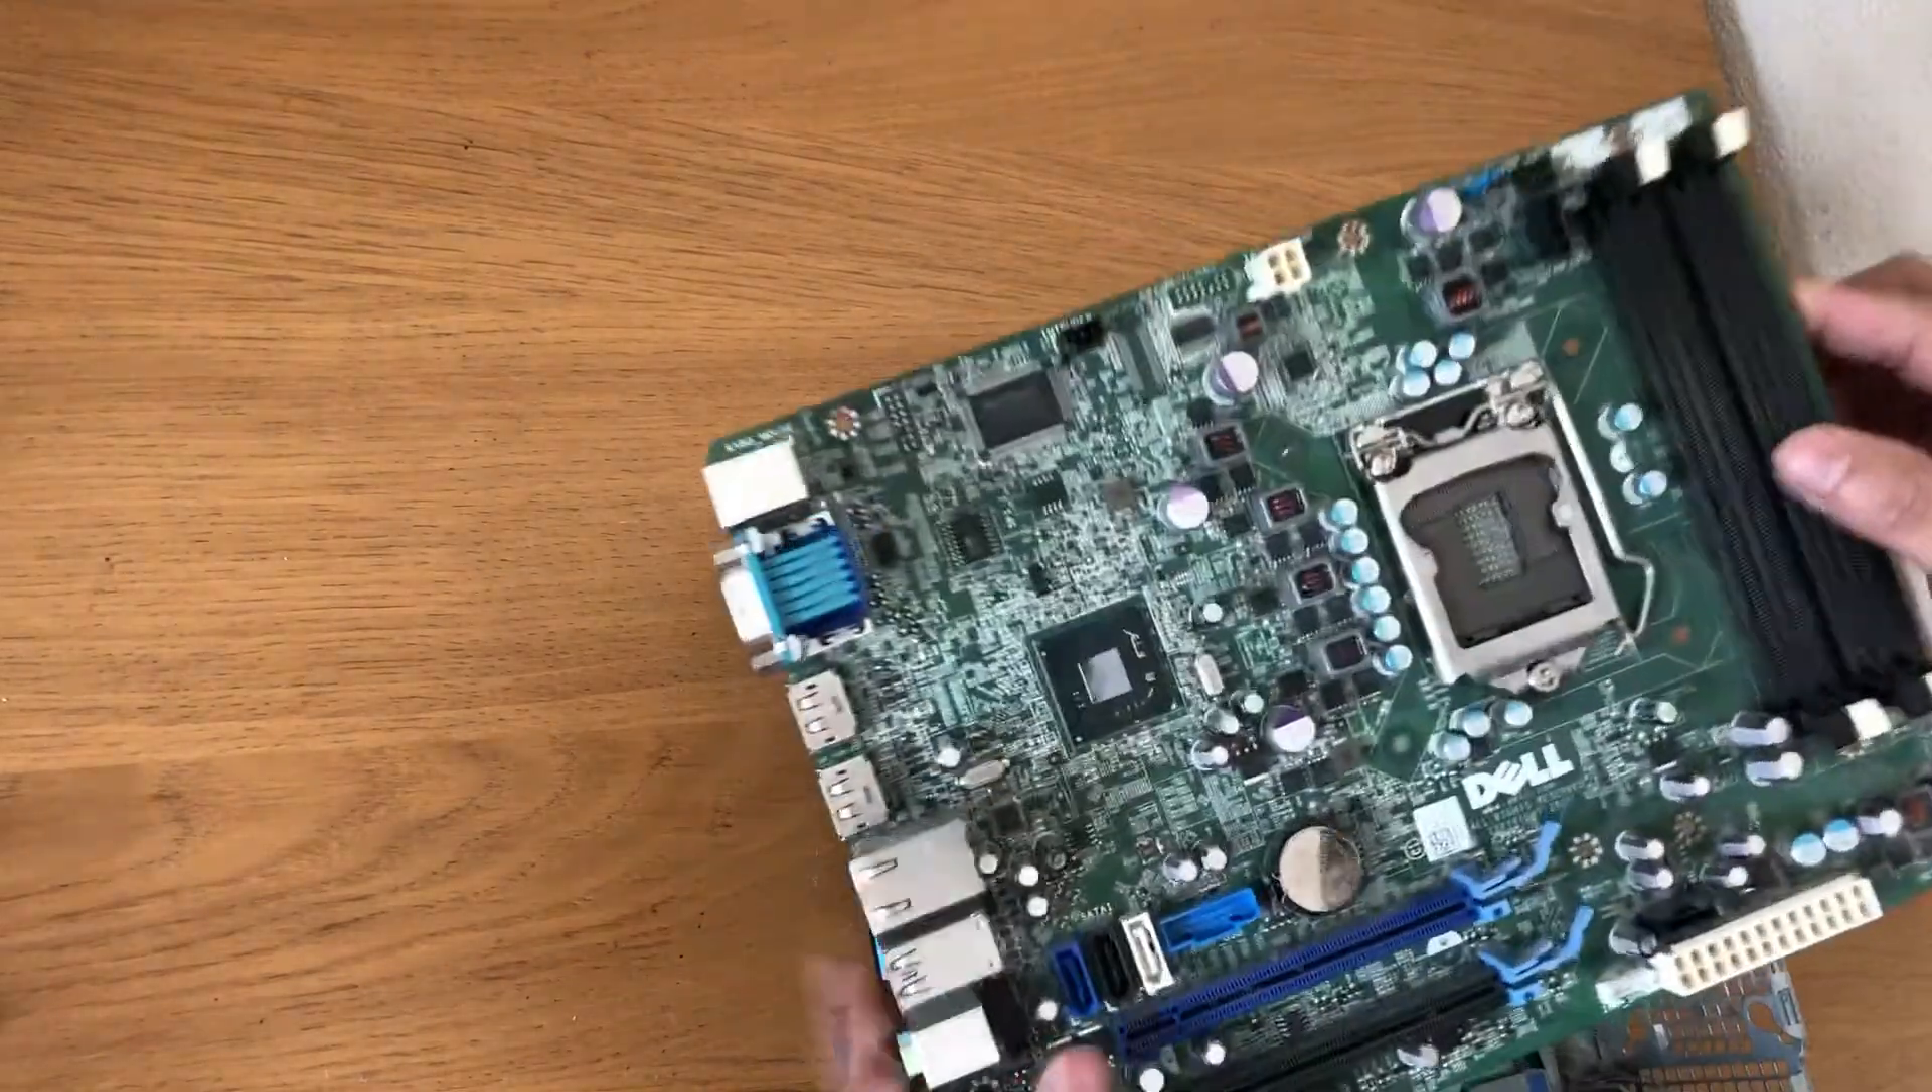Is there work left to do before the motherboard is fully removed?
No.